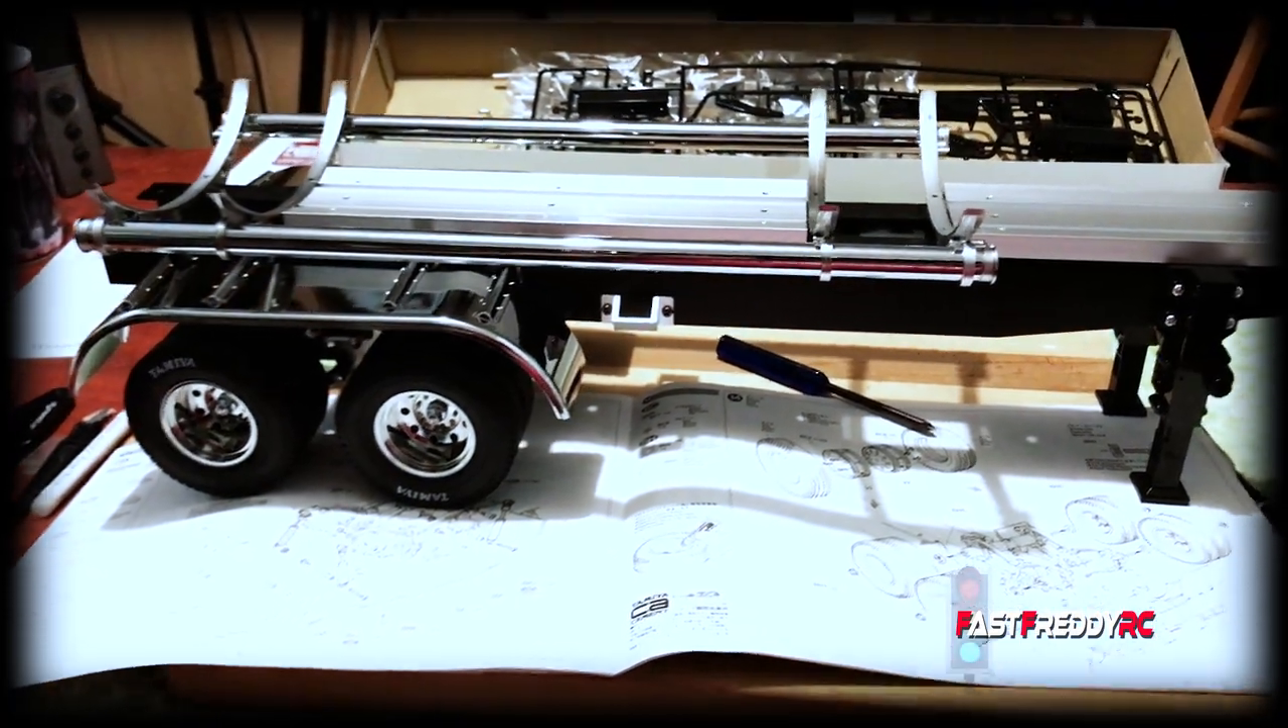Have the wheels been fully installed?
Yes.